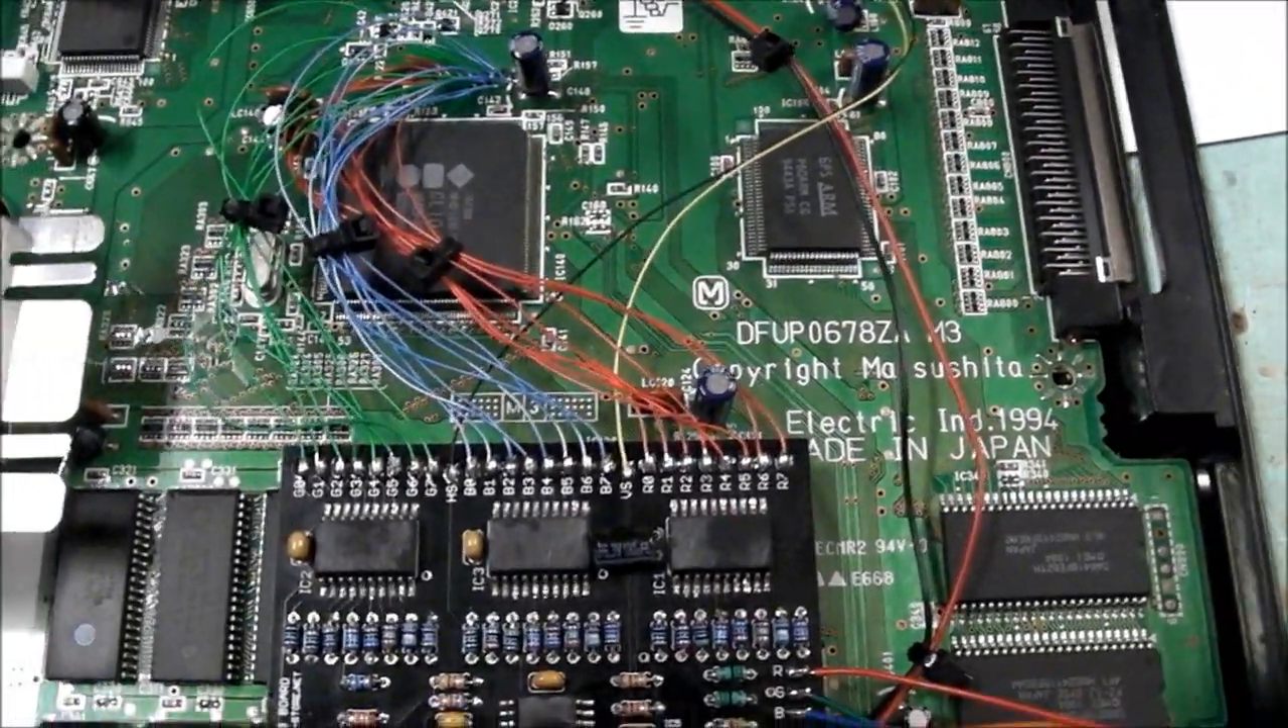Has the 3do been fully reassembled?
No.